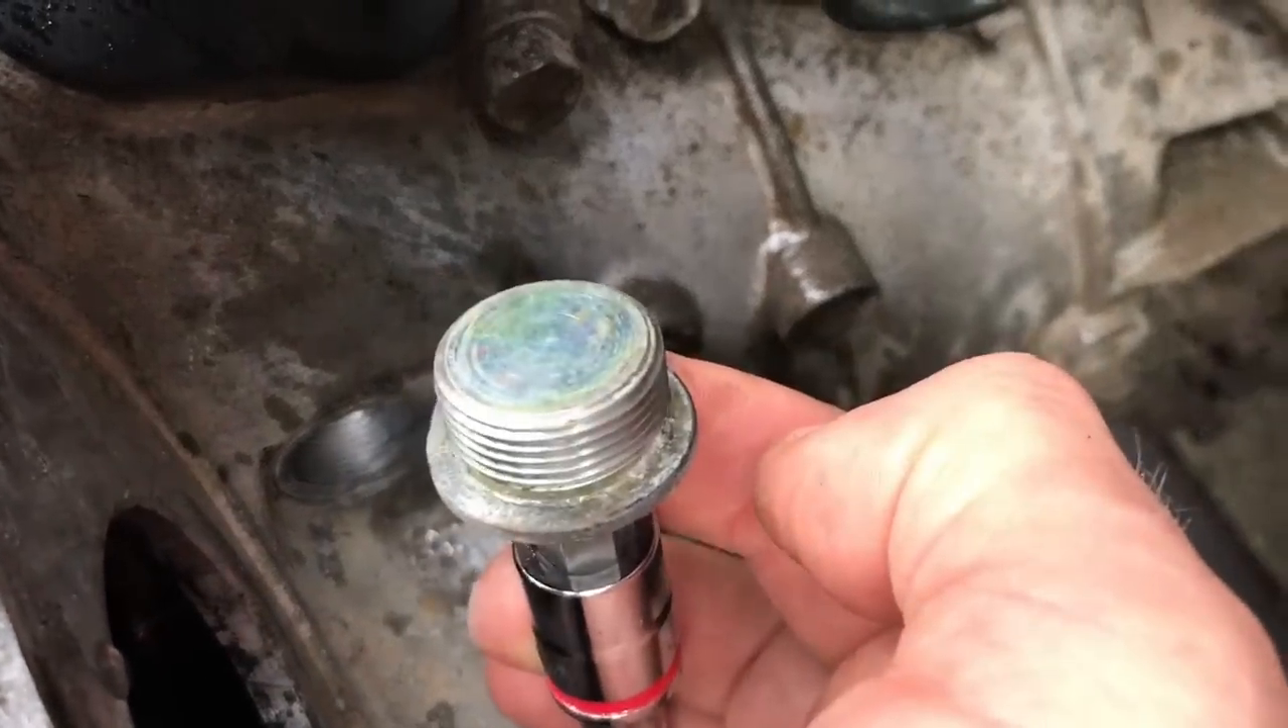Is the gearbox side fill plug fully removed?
Yes.